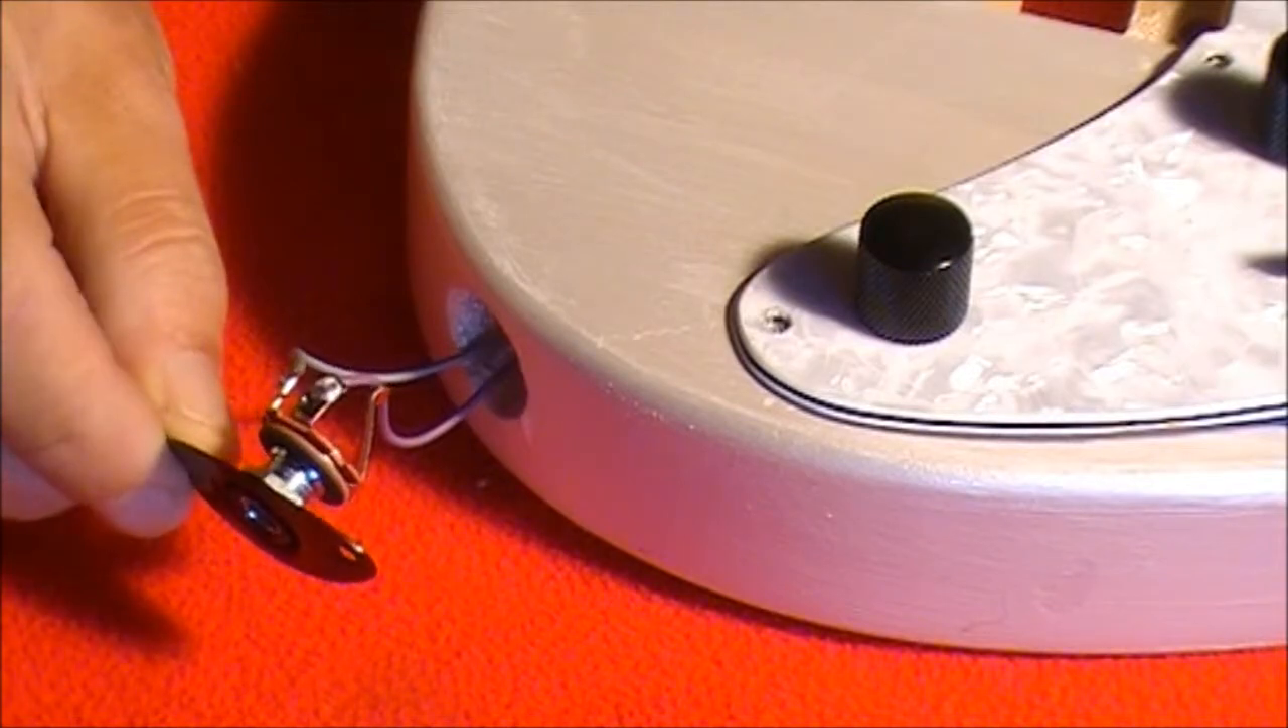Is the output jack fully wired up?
Yes.